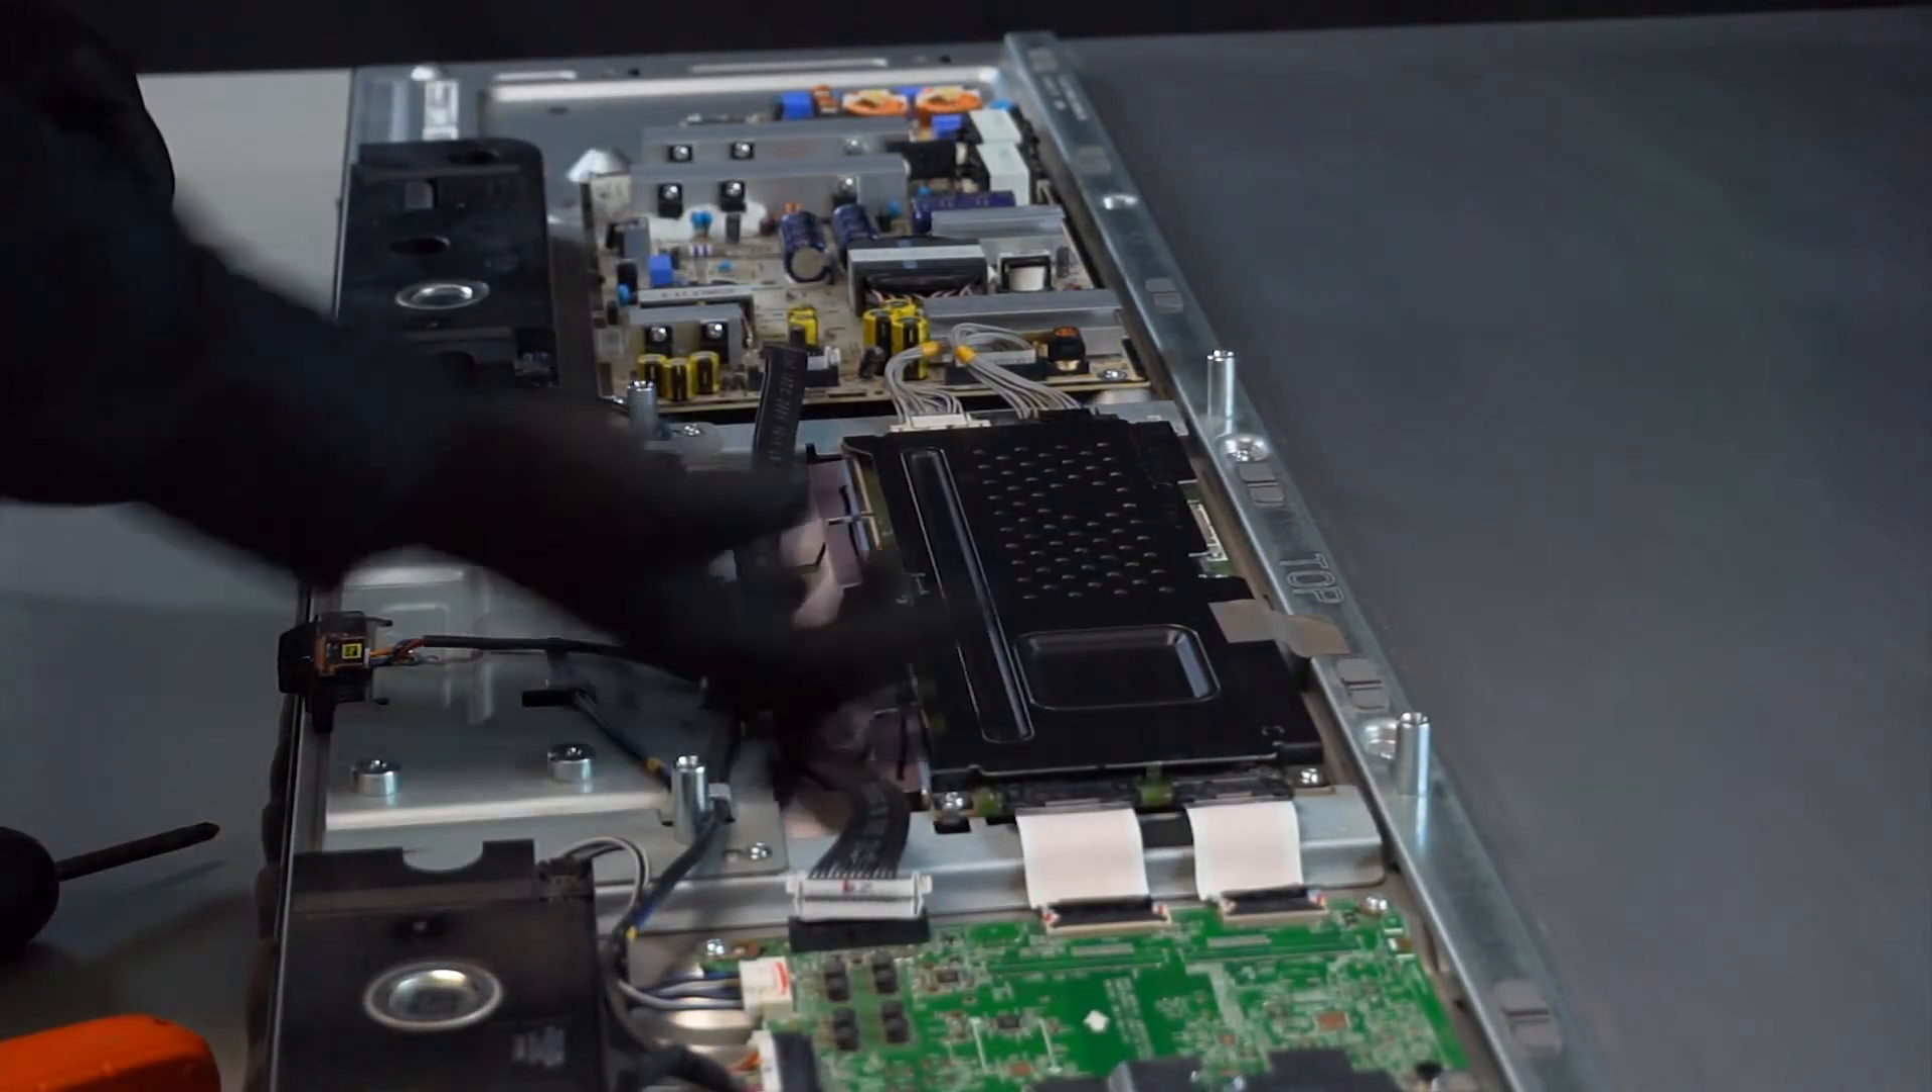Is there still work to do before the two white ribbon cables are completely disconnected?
Yes.